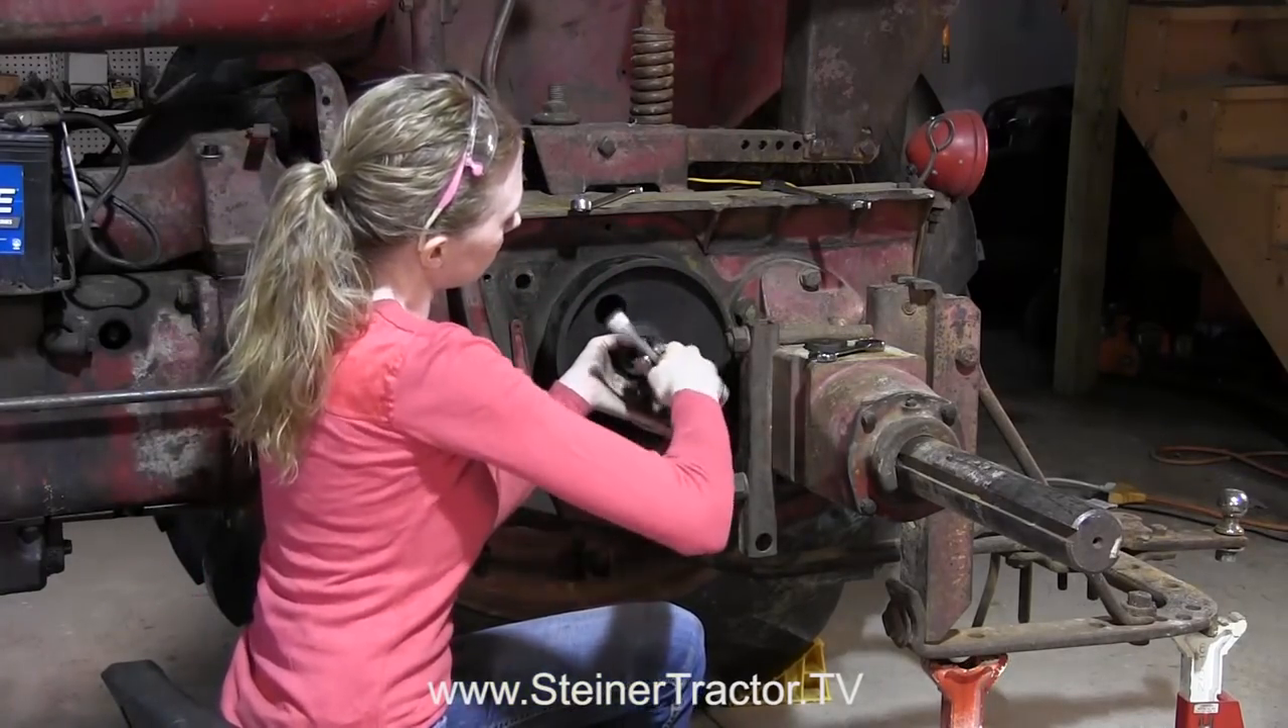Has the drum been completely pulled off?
No.